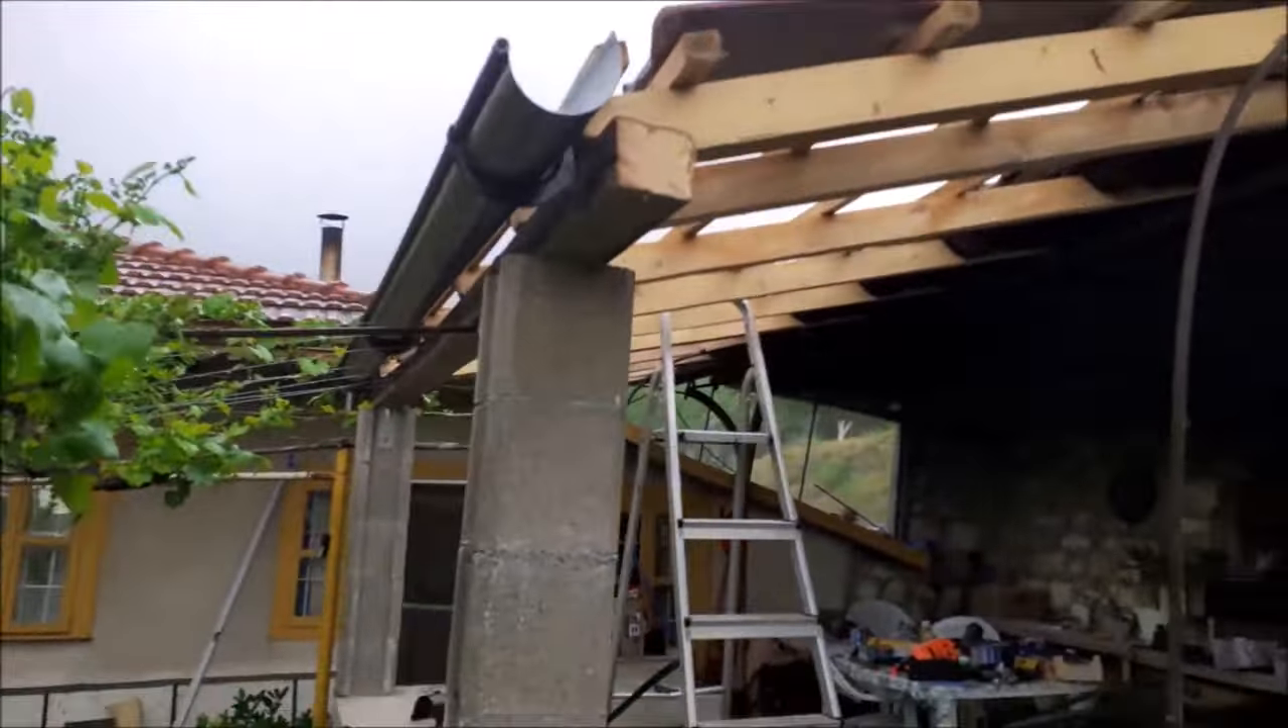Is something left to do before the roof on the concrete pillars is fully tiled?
Yes.